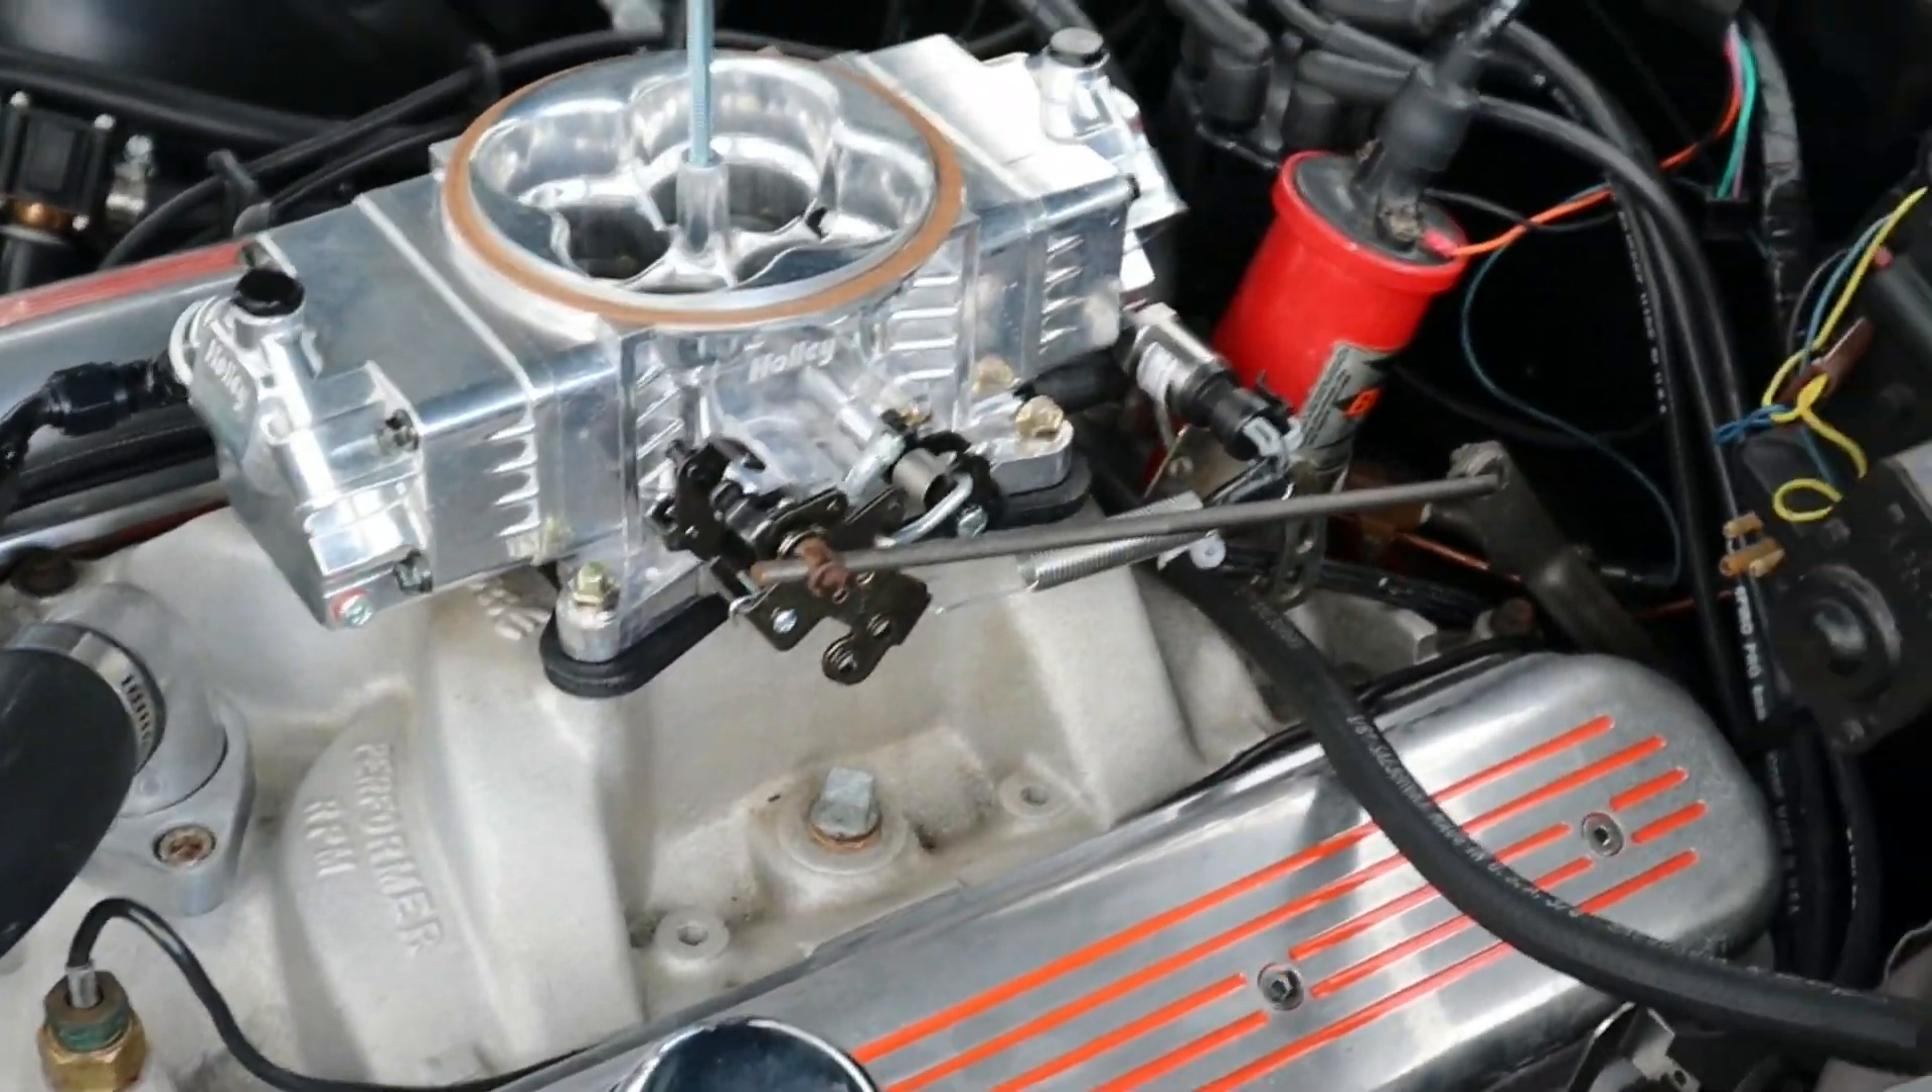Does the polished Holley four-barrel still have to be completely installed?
No.